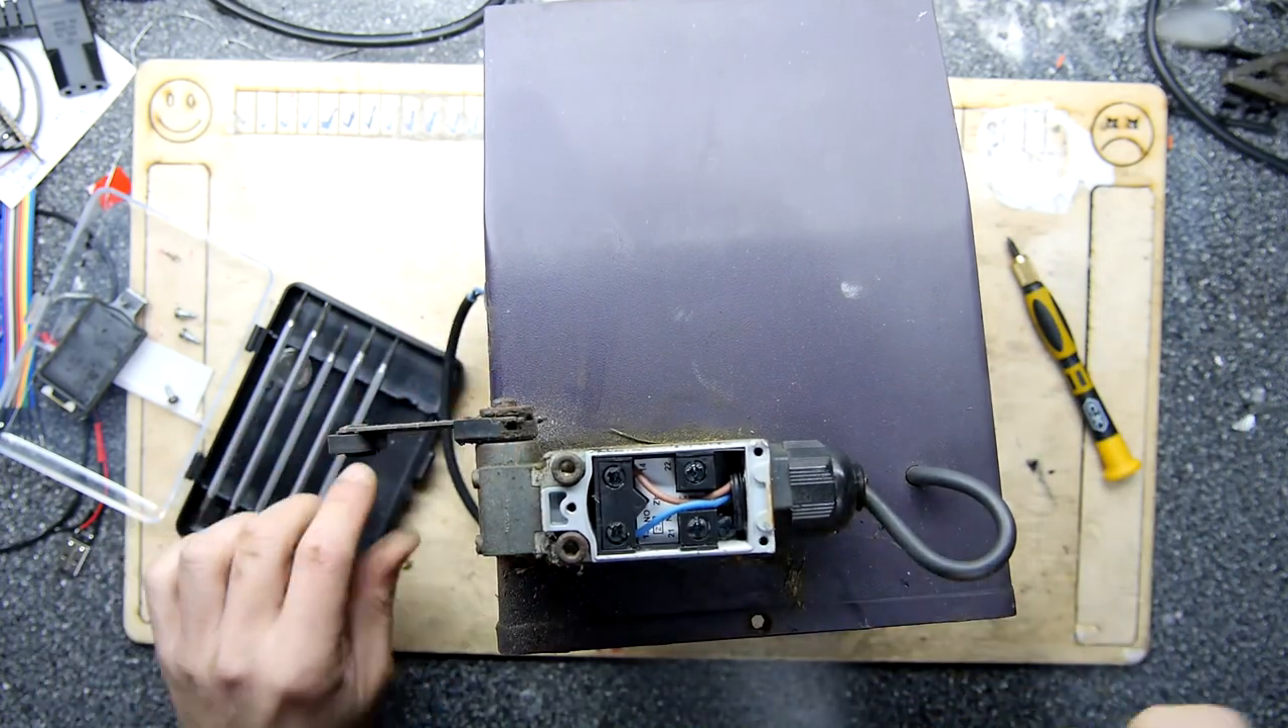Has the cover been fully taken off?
Yes.